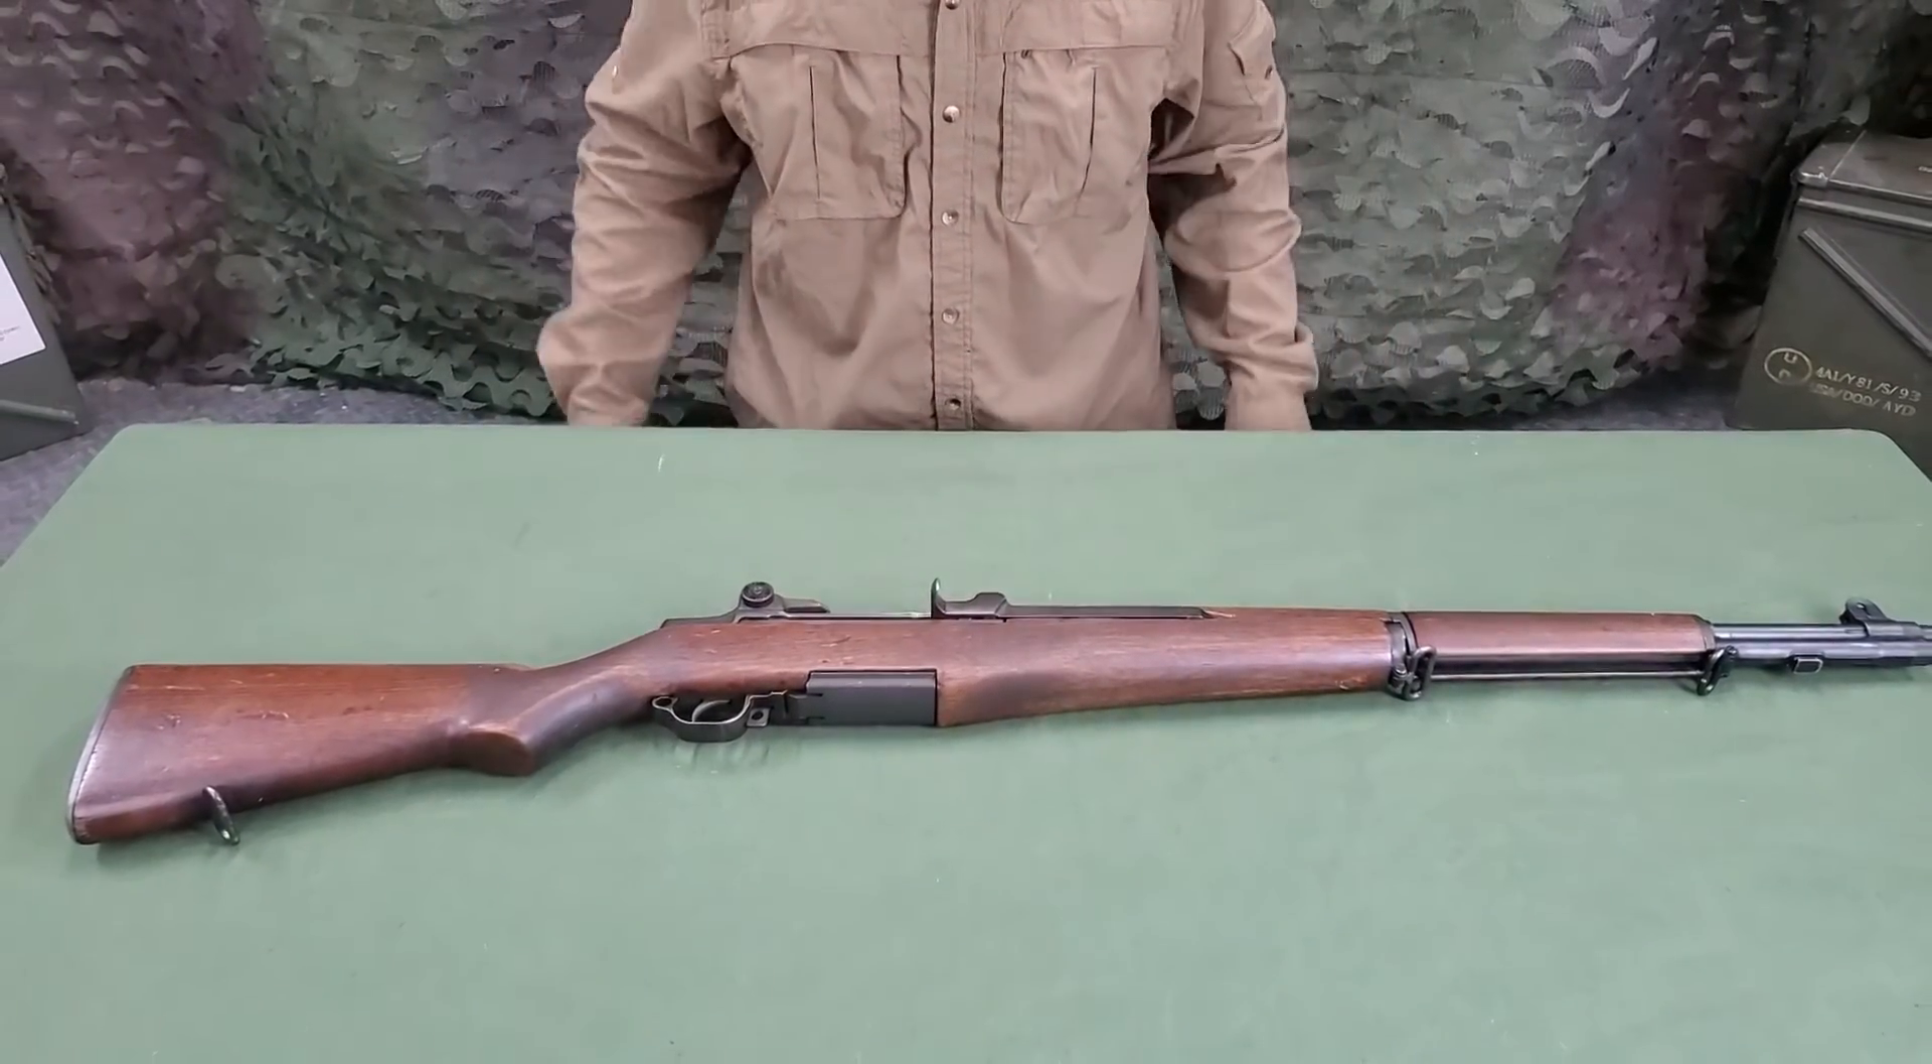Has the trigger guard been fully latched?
Yes.